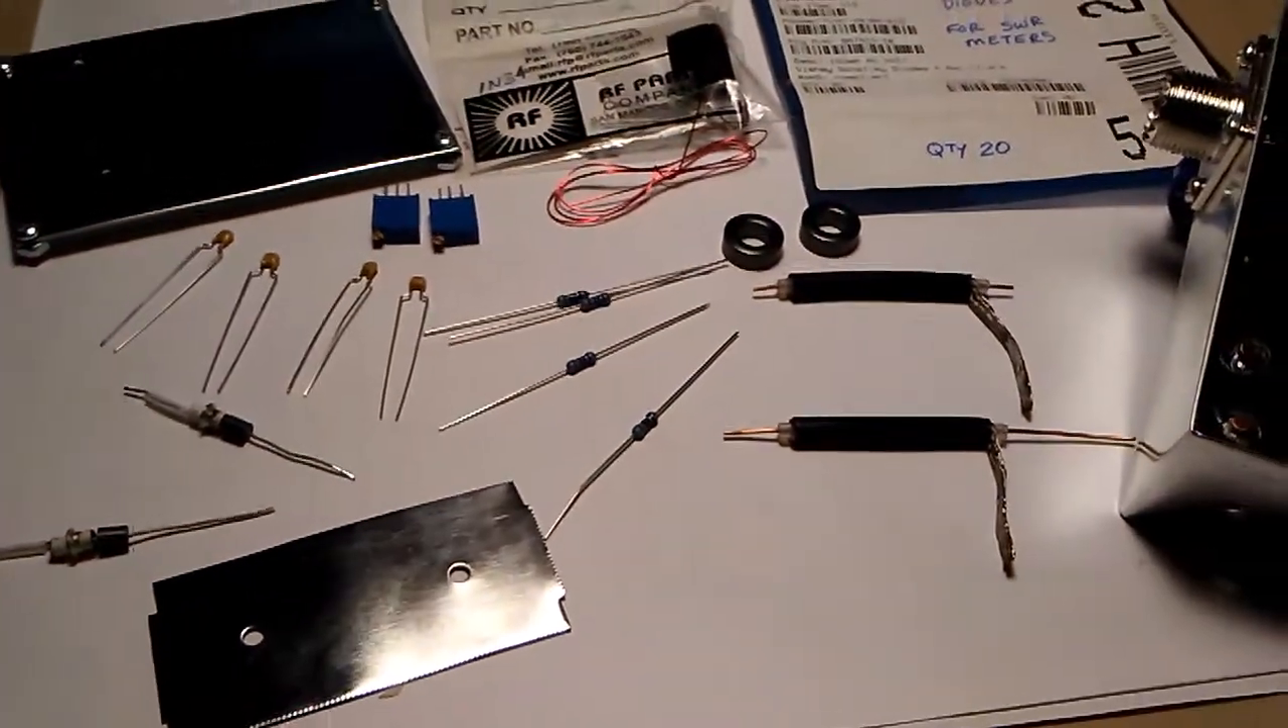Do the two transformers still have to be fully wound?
Yes.